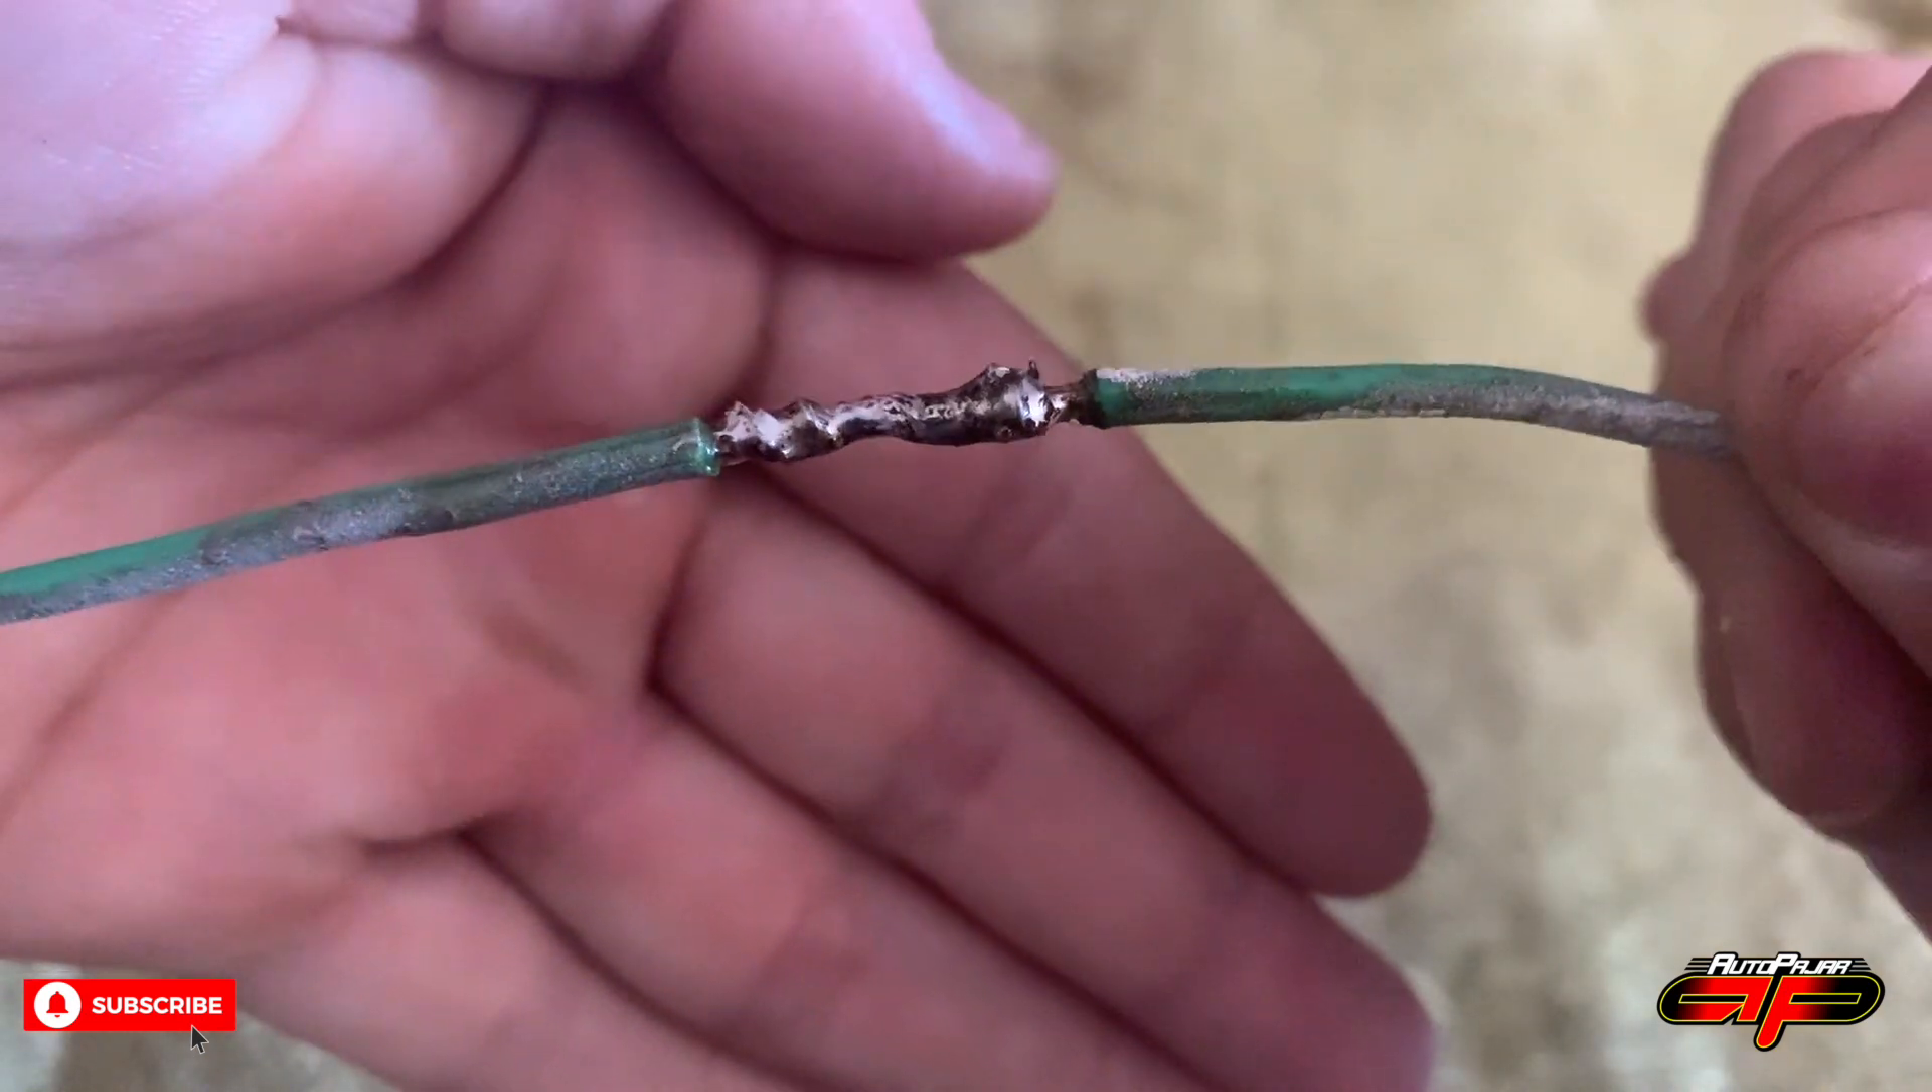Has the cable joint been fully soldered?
Yes.